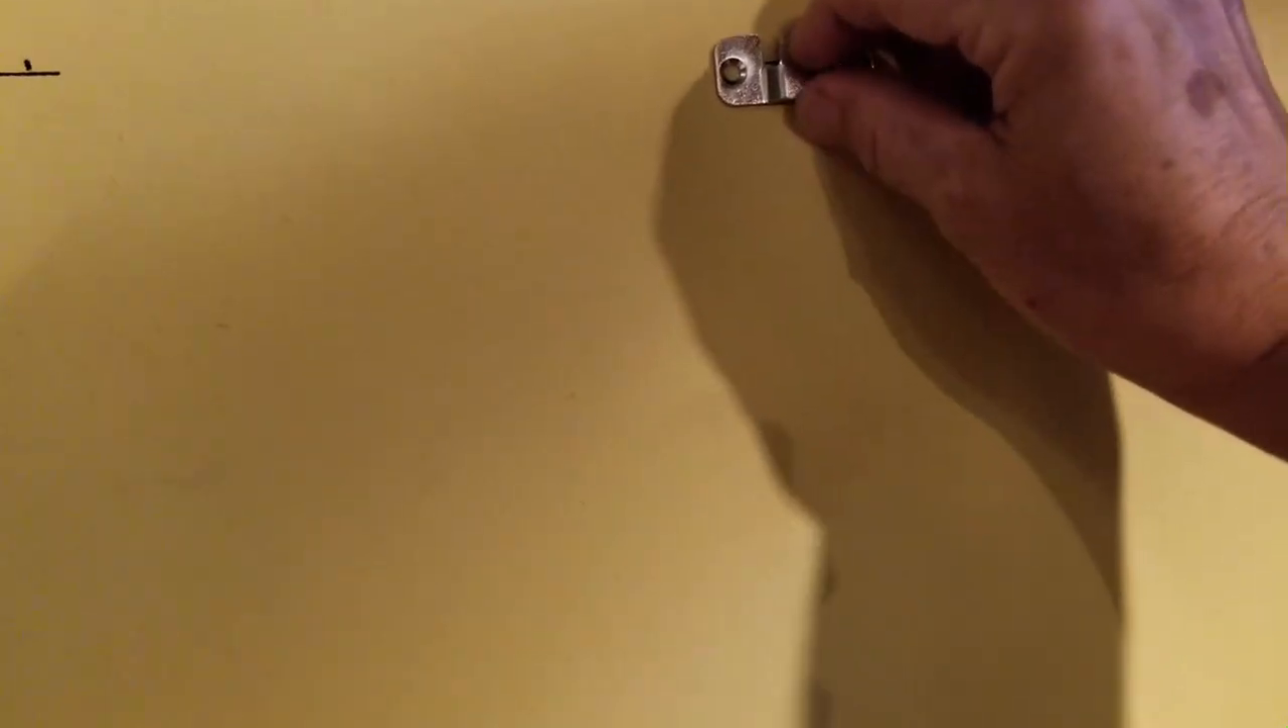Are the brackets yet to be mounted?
Yes.